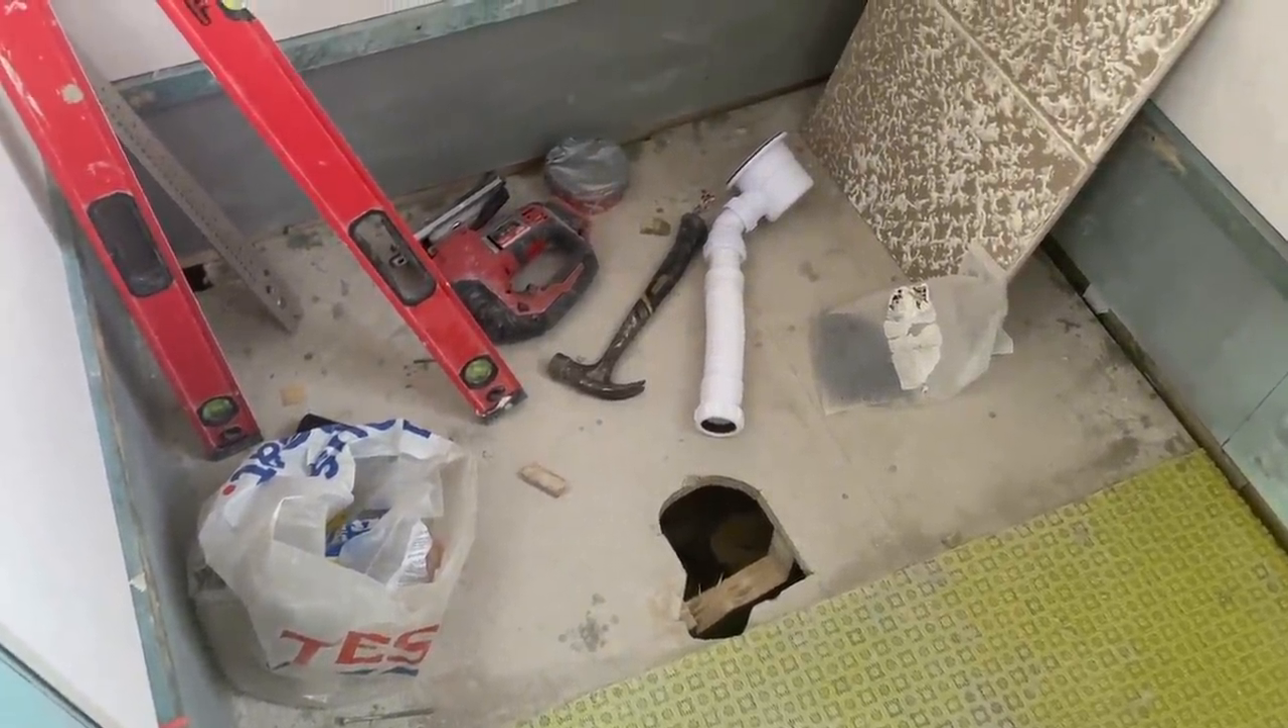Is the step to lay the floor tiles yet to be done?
Yes.